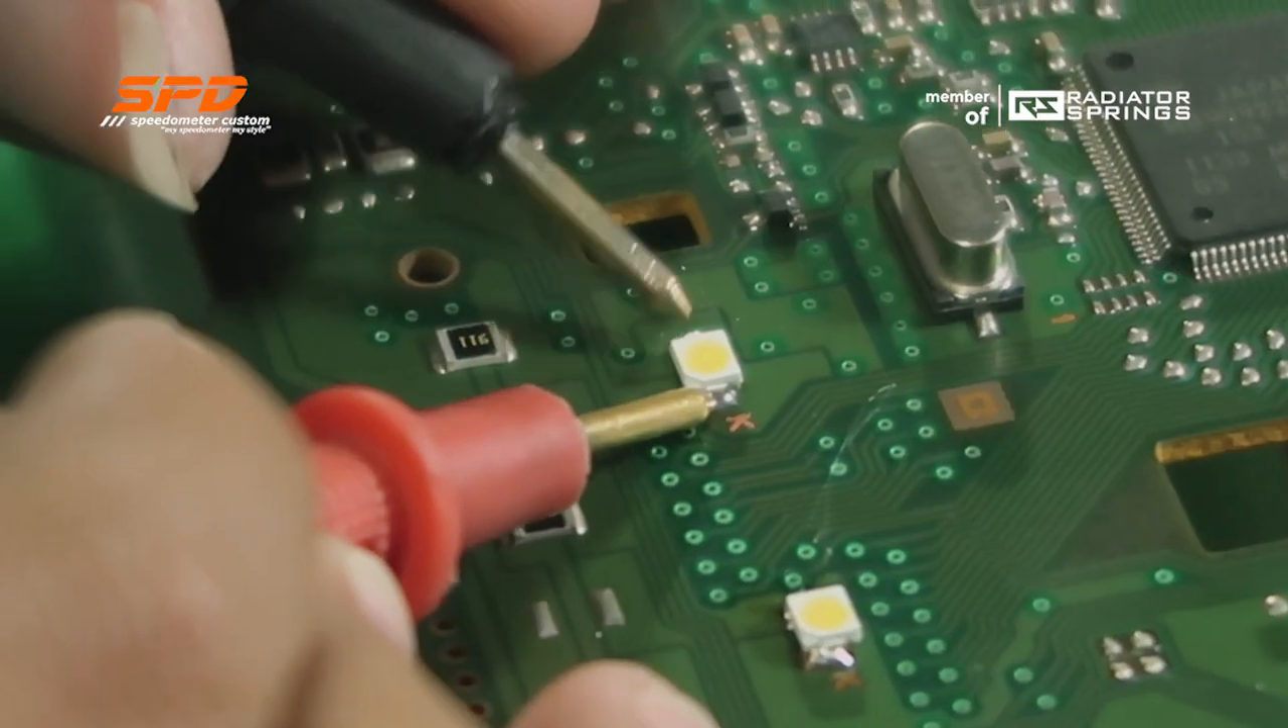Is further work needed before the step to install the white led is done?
No.